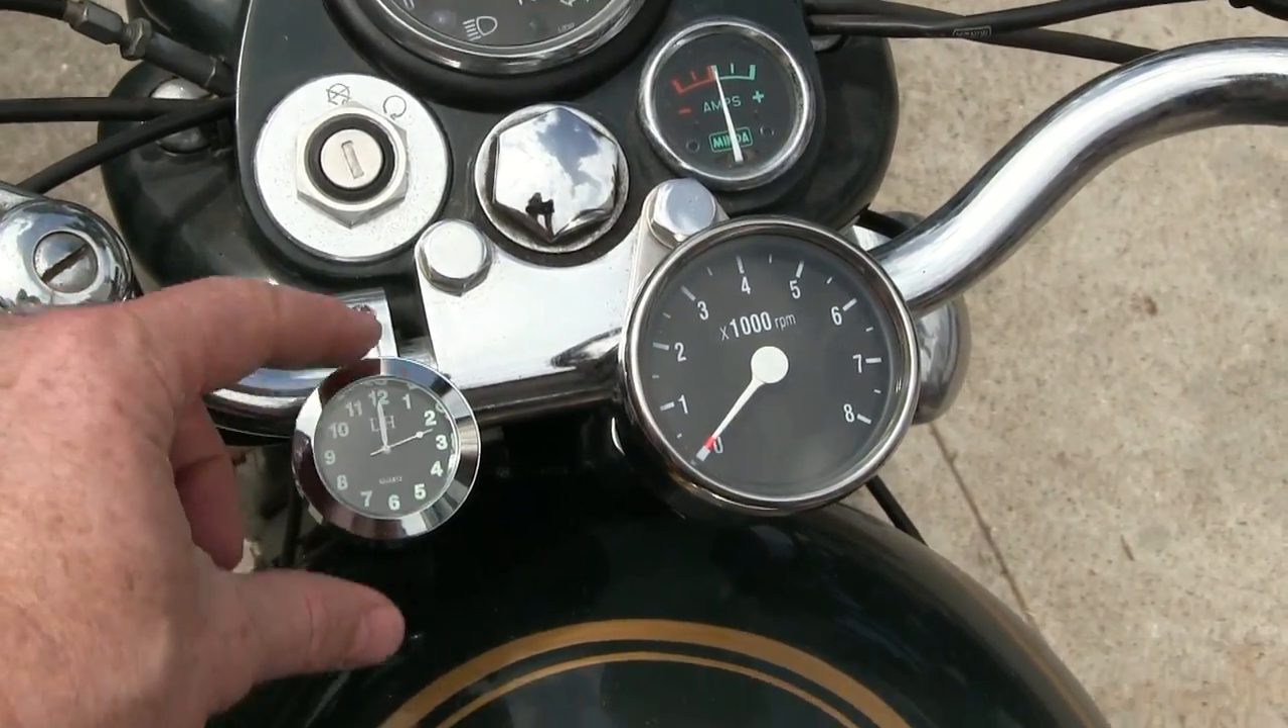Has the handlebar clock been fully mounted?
Yes.